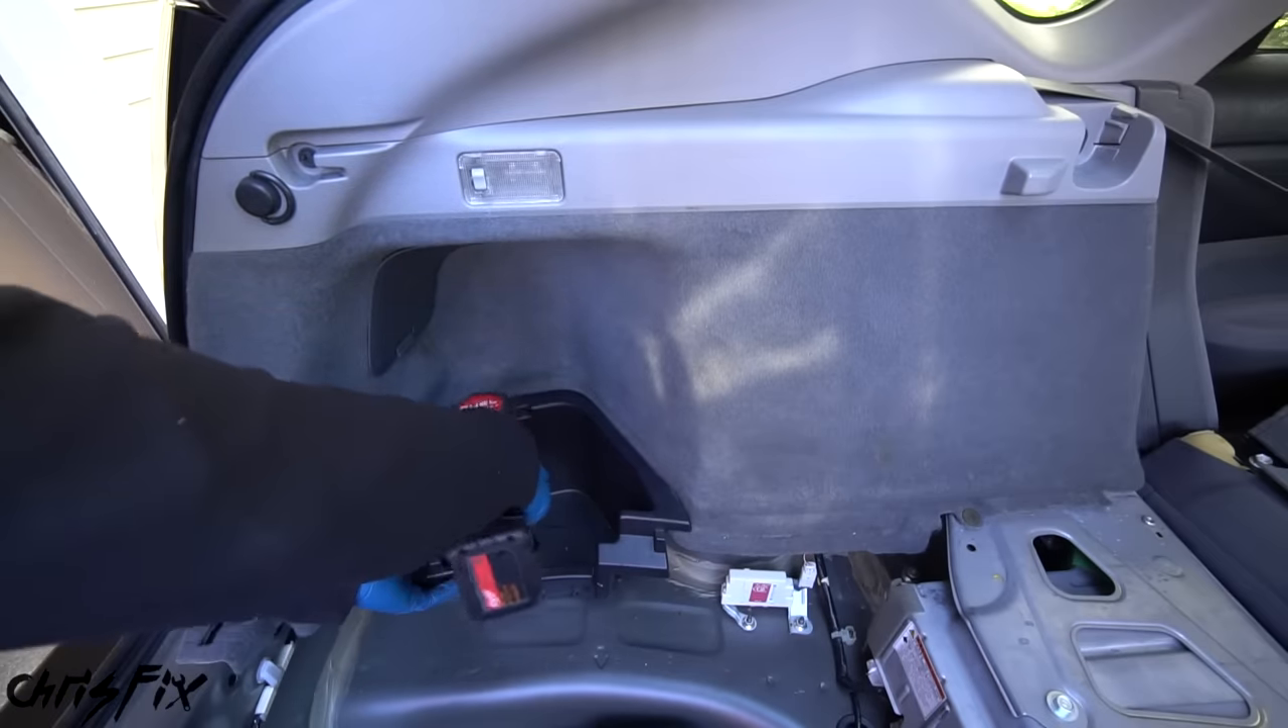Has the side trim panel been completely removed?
No.